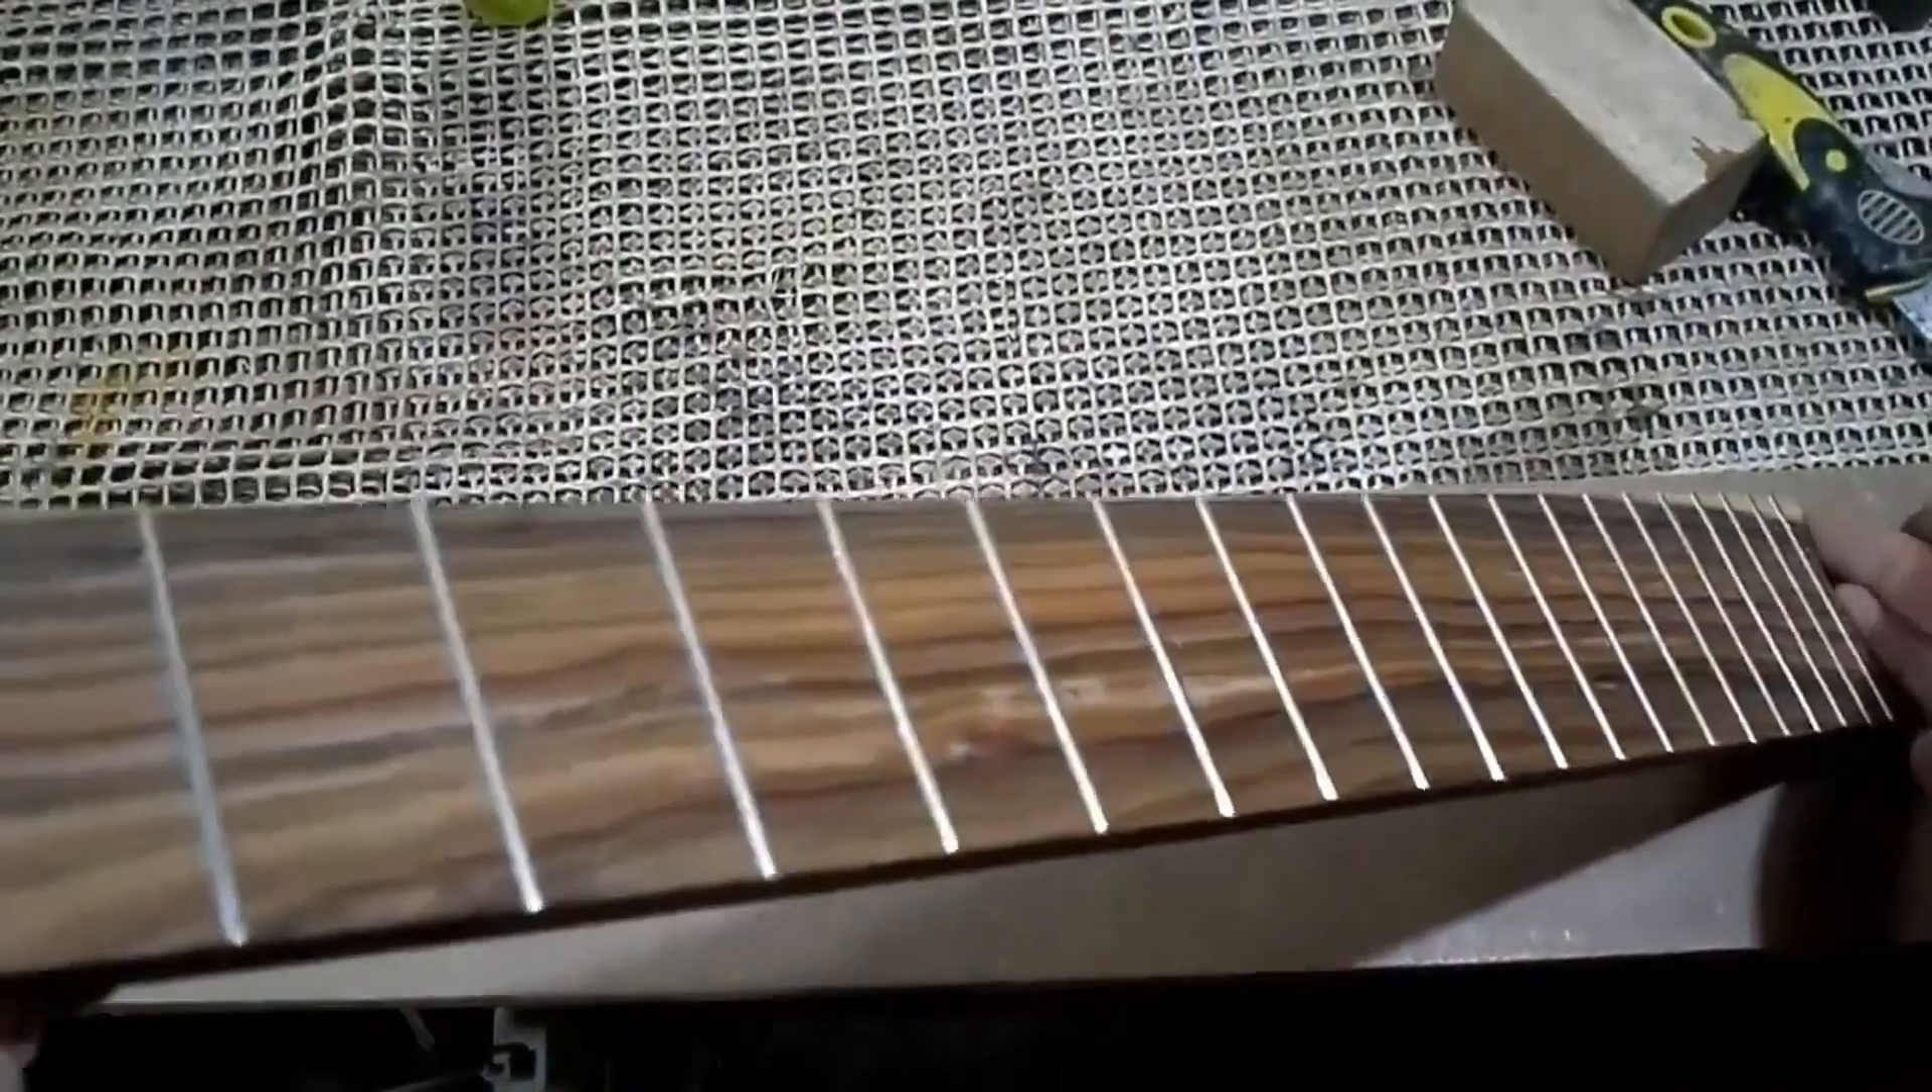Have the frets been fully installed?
Yes.